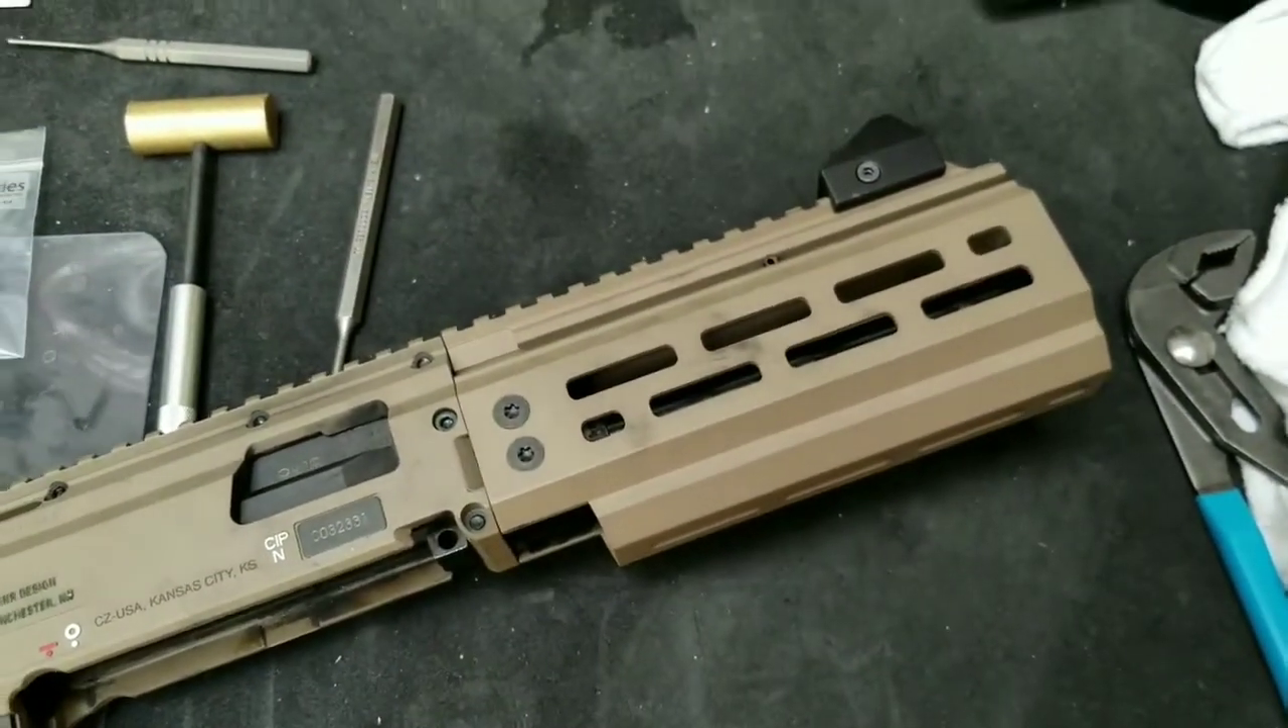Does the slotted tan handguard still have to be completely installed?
No.